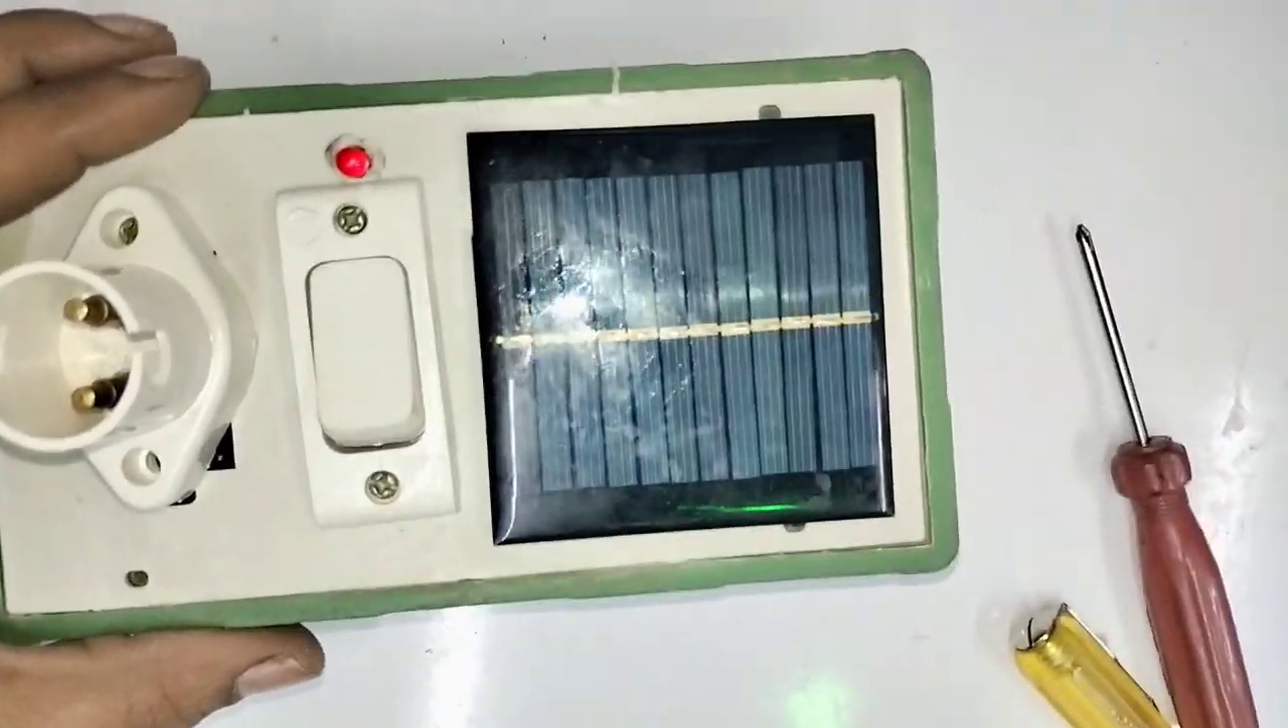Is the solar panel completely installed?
Yes.